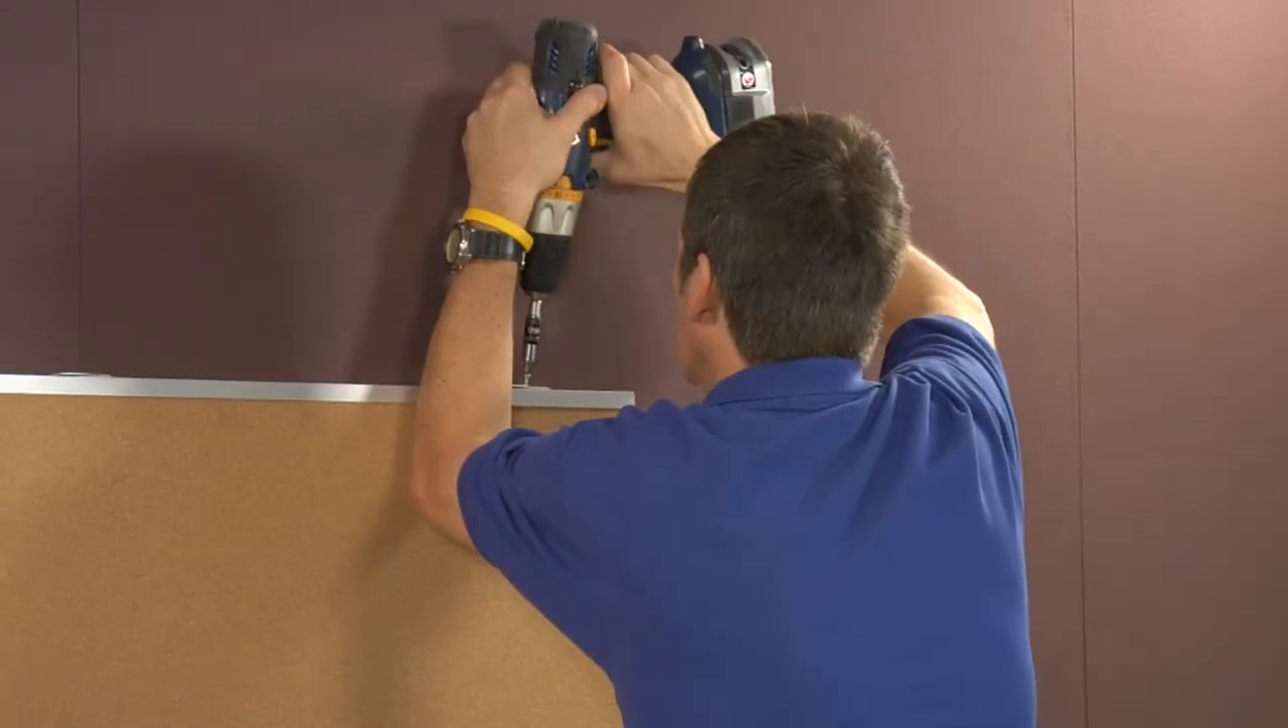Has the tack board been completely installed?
No.